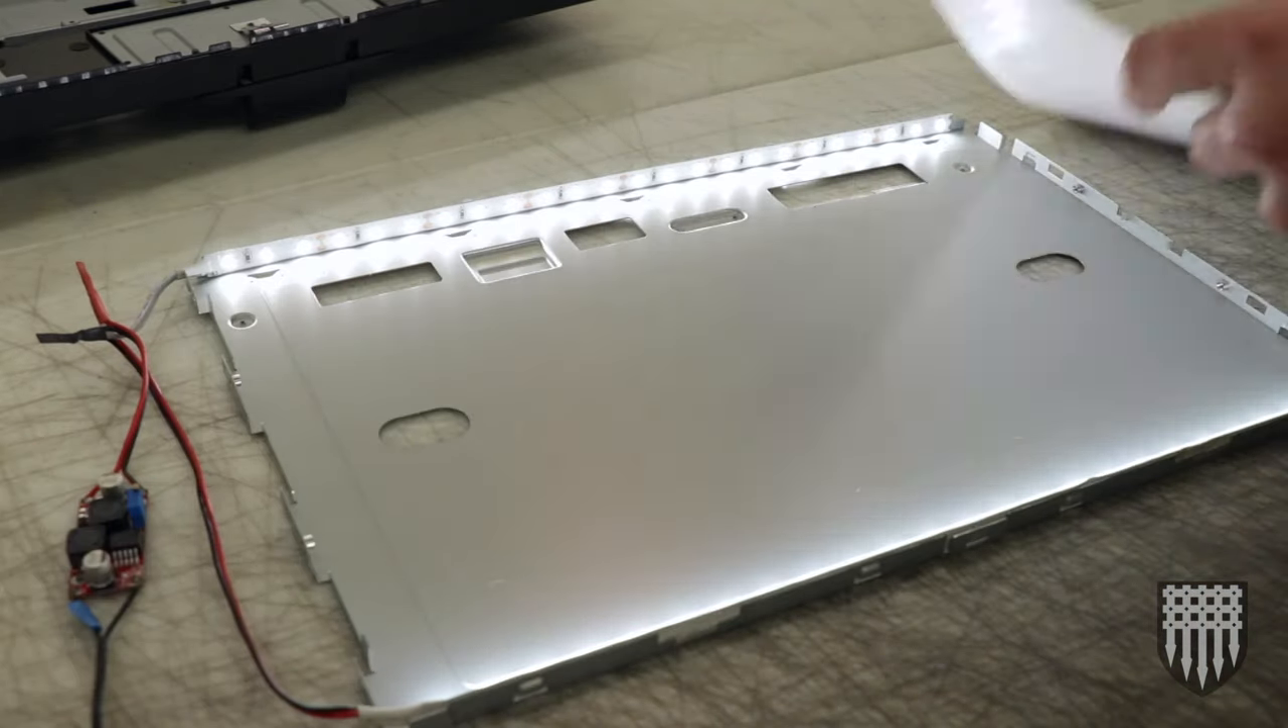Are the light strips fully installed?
Yes.